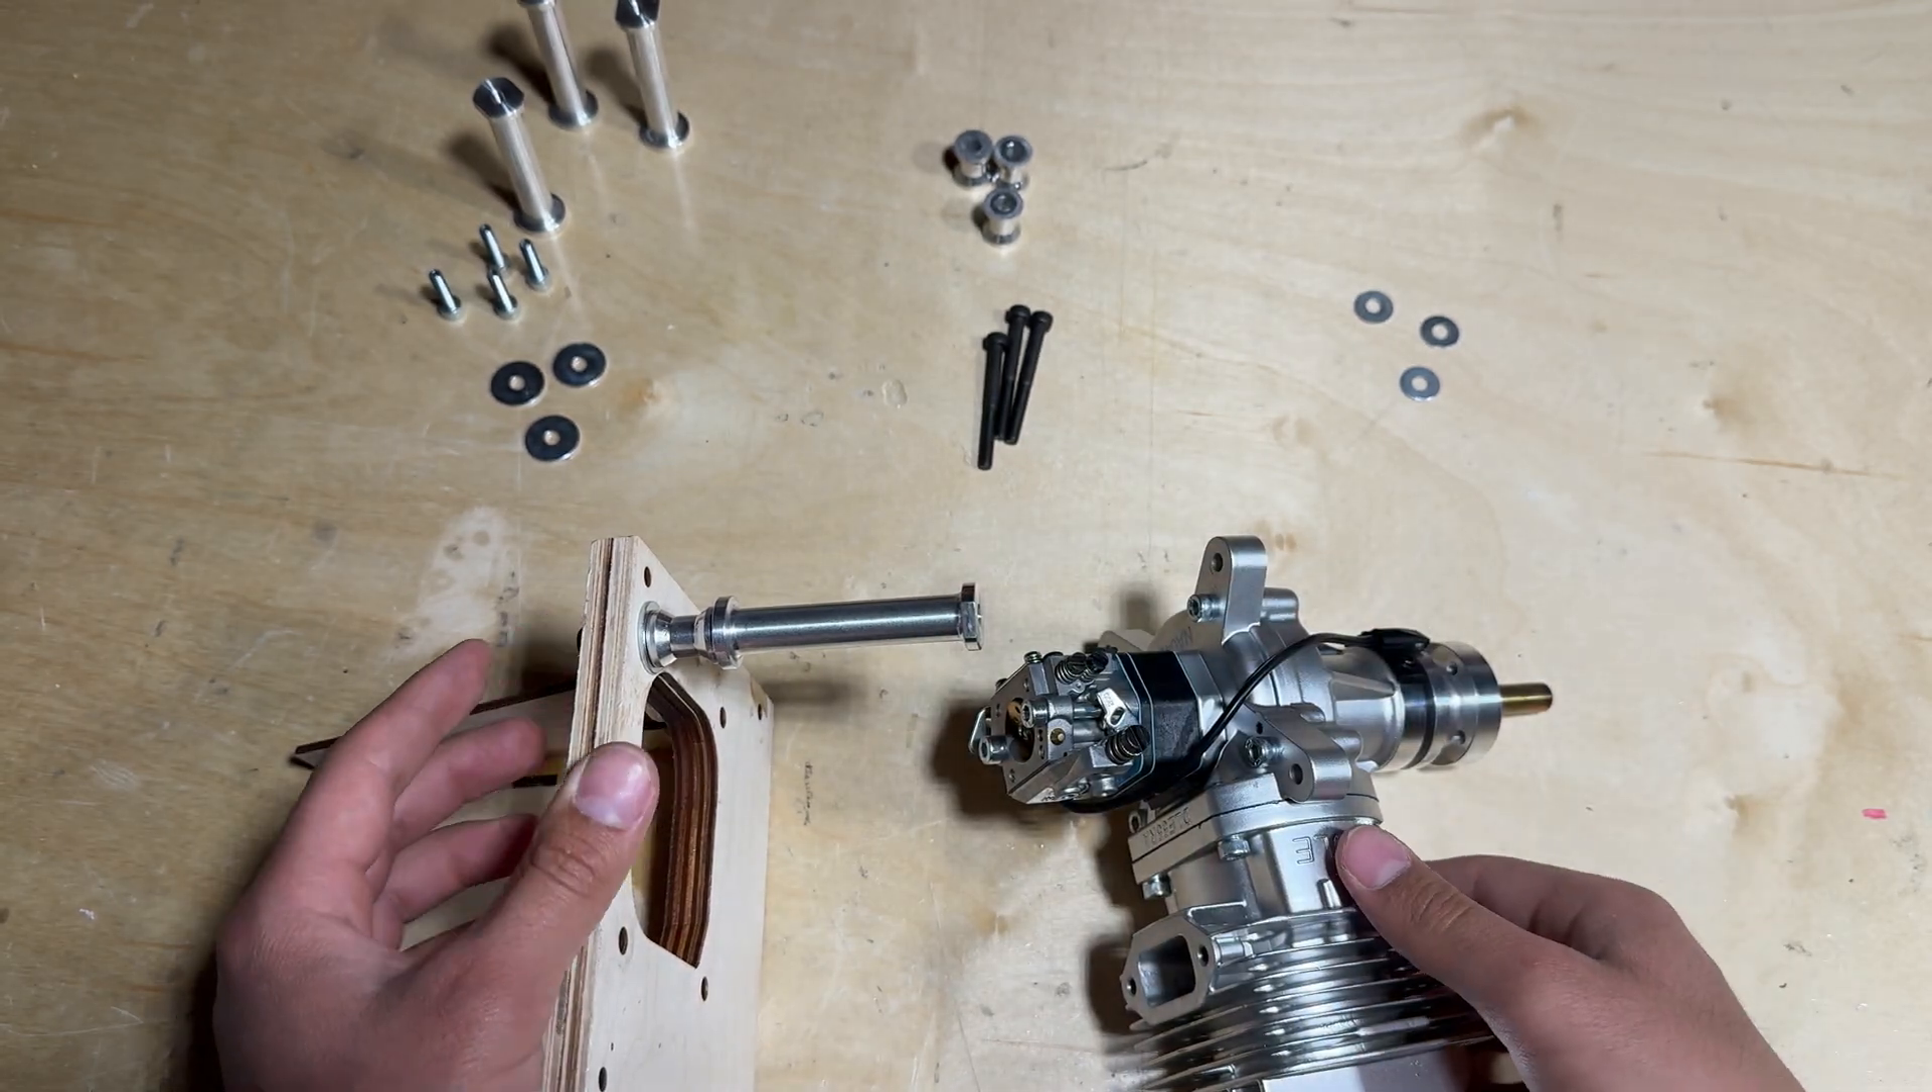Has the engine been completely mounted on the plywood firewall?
No.